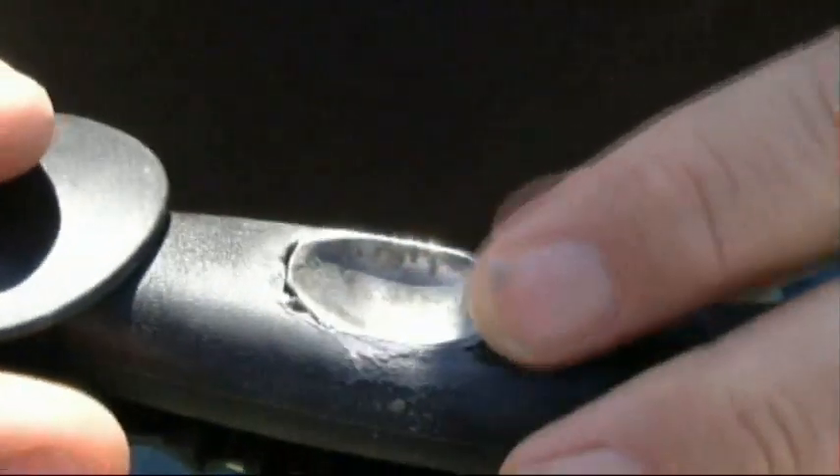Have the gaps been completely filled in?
No.